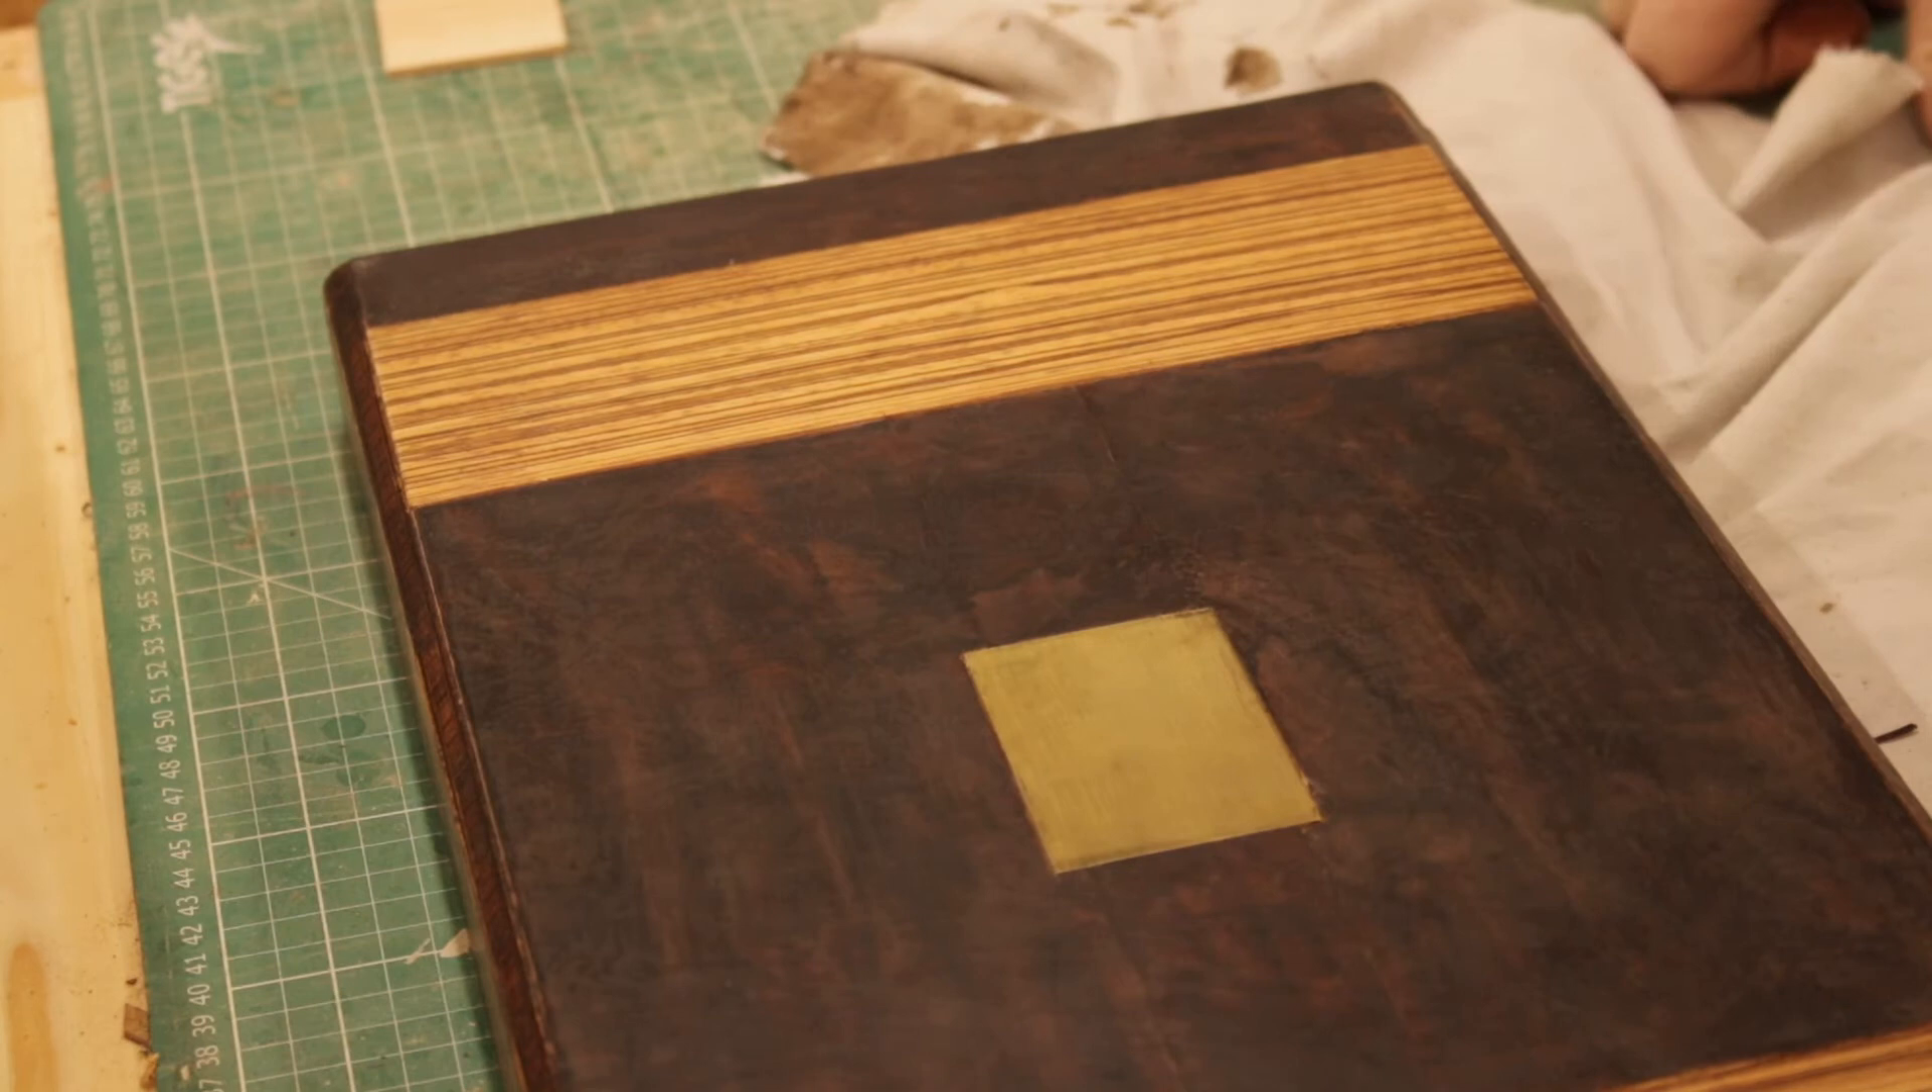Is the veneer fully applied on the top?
Yes.